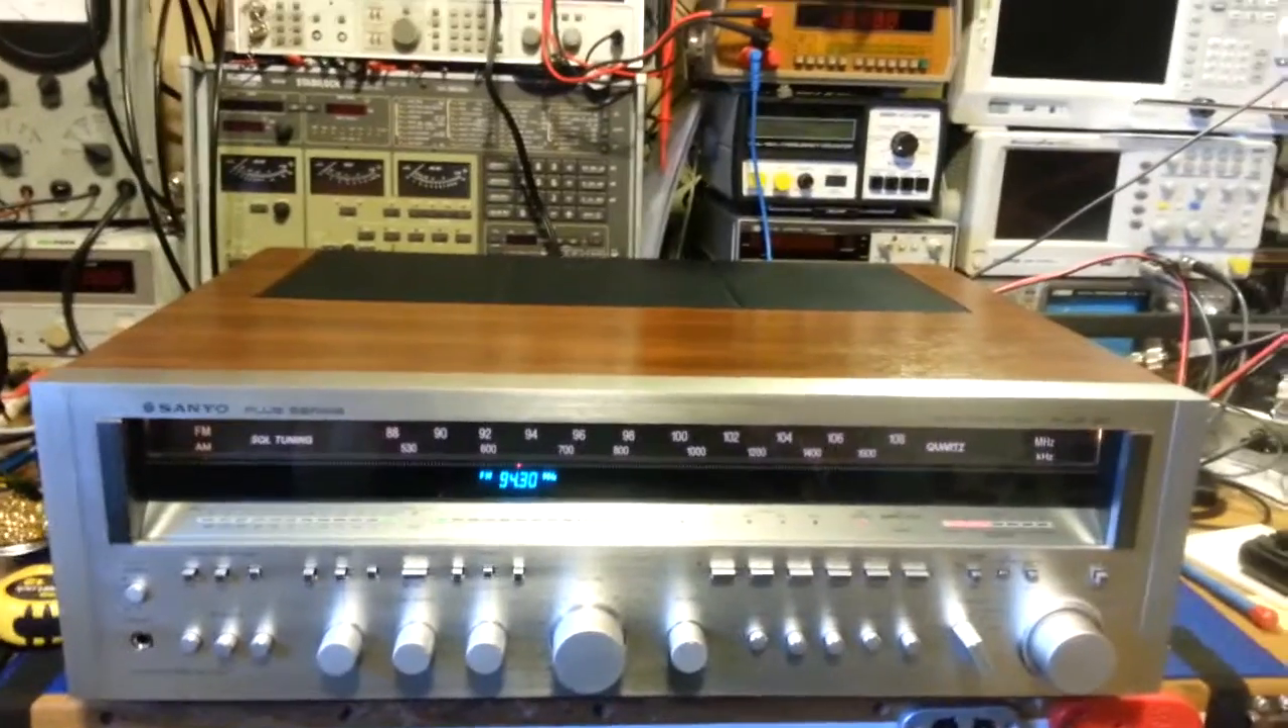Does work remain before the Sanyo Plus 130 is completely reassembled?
No.